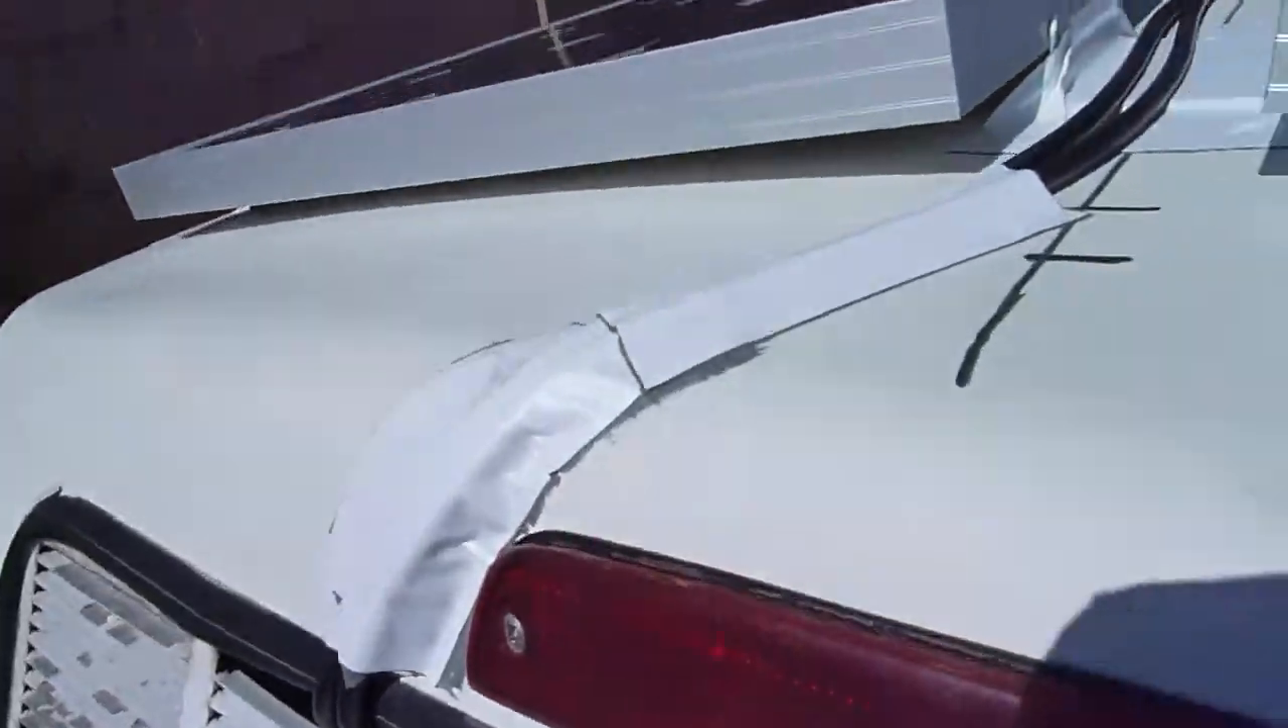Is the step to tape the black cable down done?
Yes.